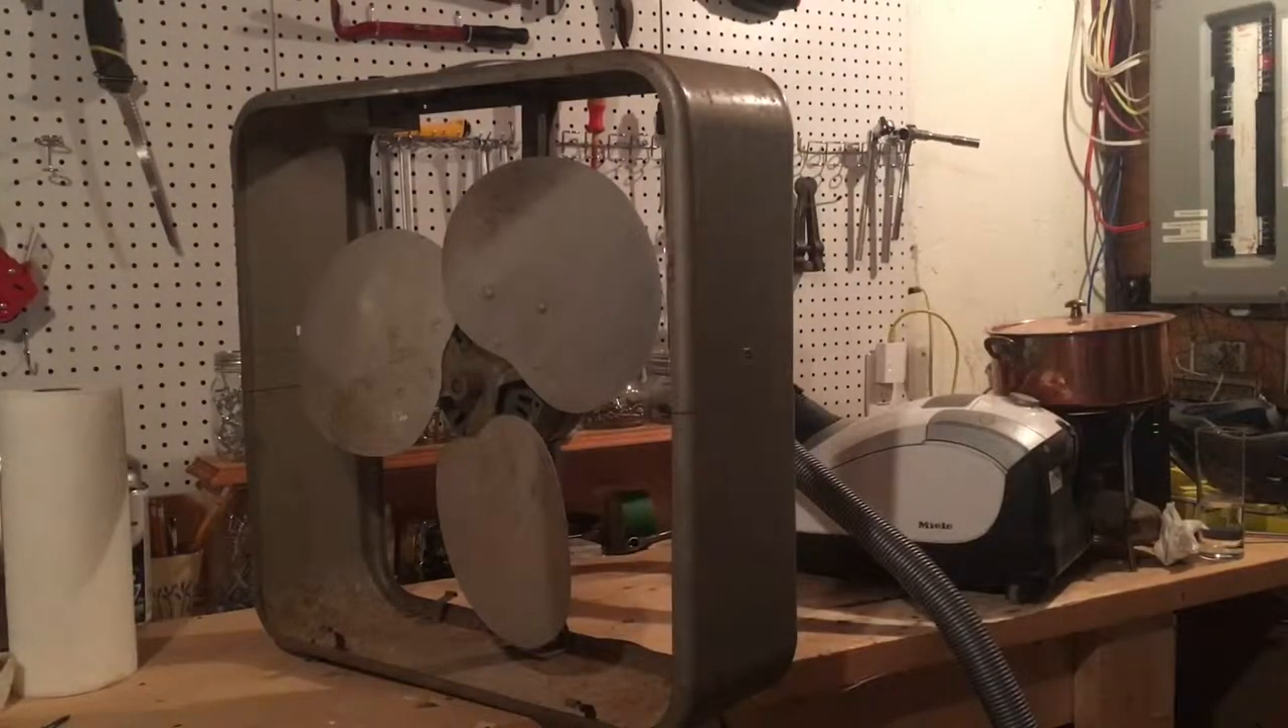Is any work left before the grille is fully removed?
No.